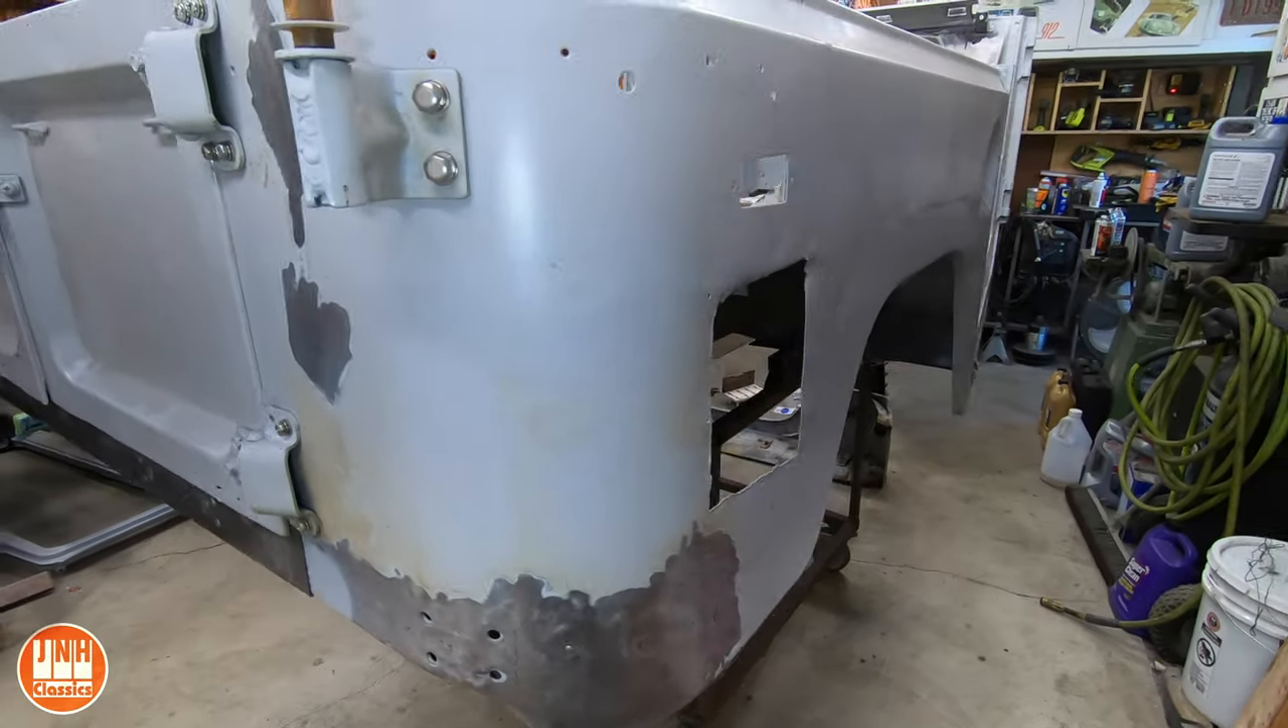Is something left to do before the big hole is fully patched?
Yes.